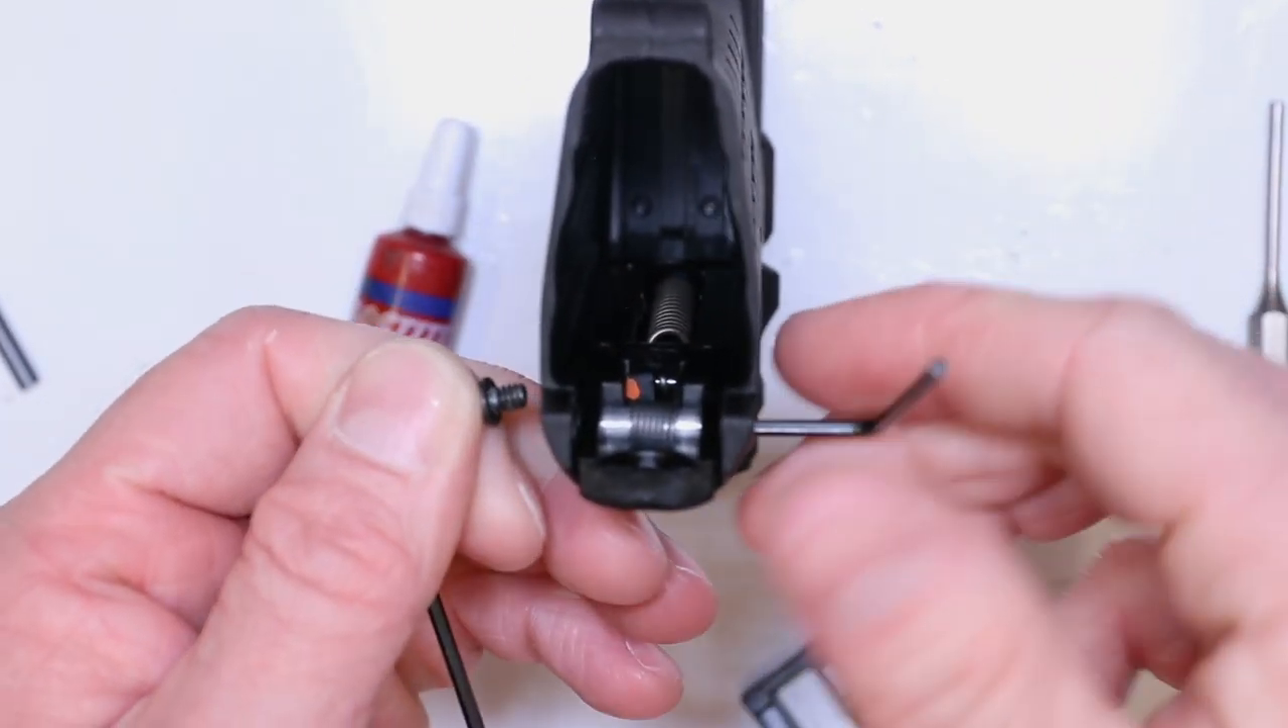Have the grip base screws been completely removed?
No.